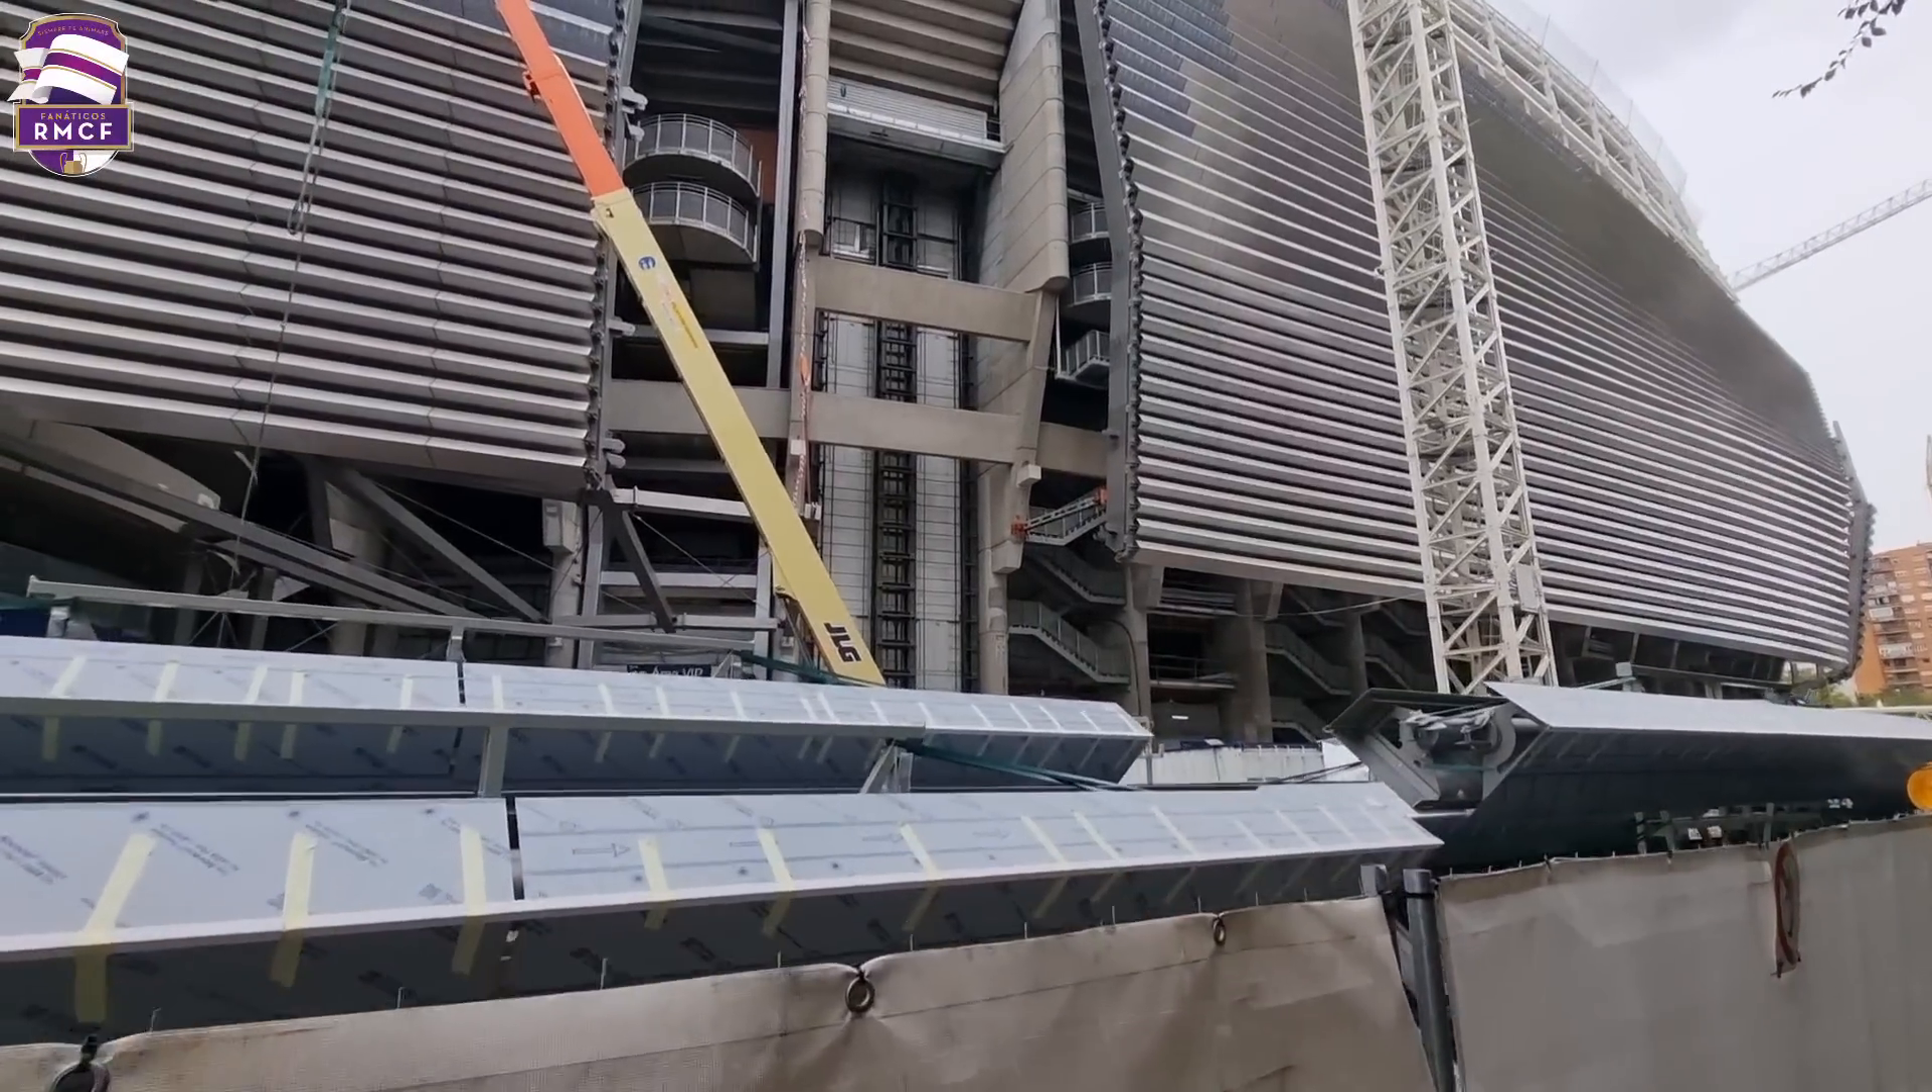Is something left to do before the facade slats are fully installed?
Yes.